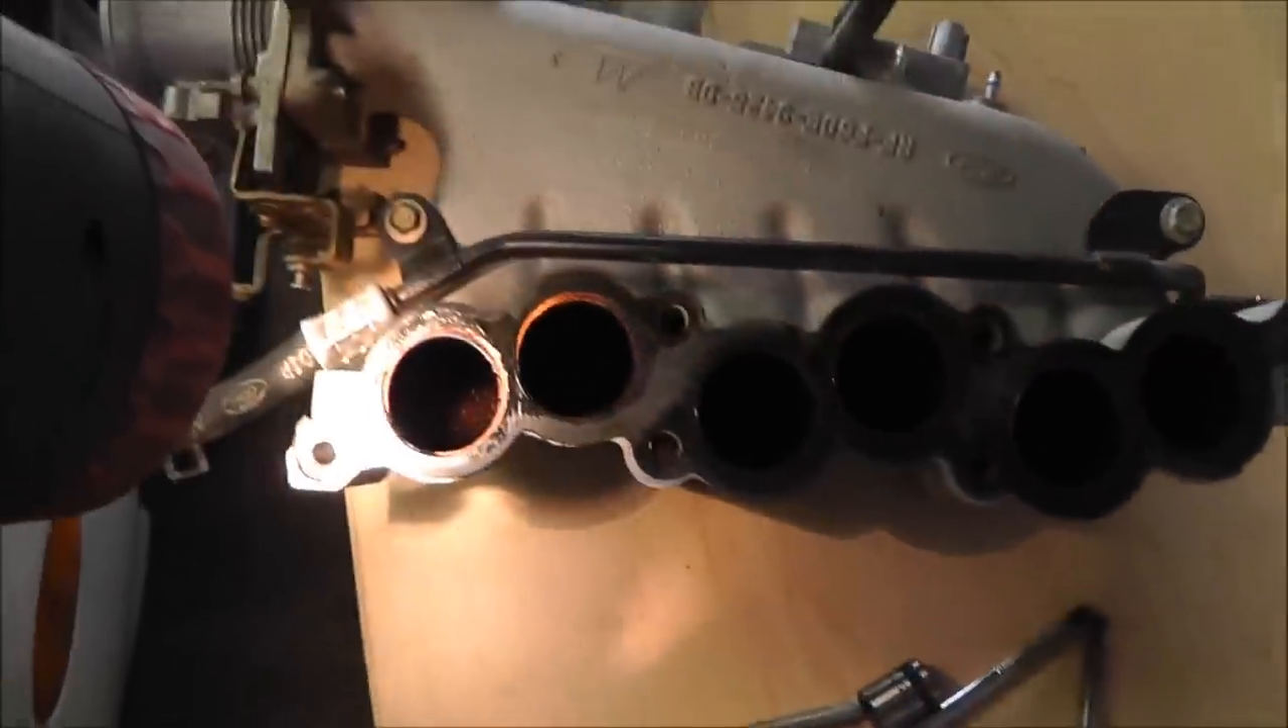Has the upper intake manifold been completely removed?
Yes.